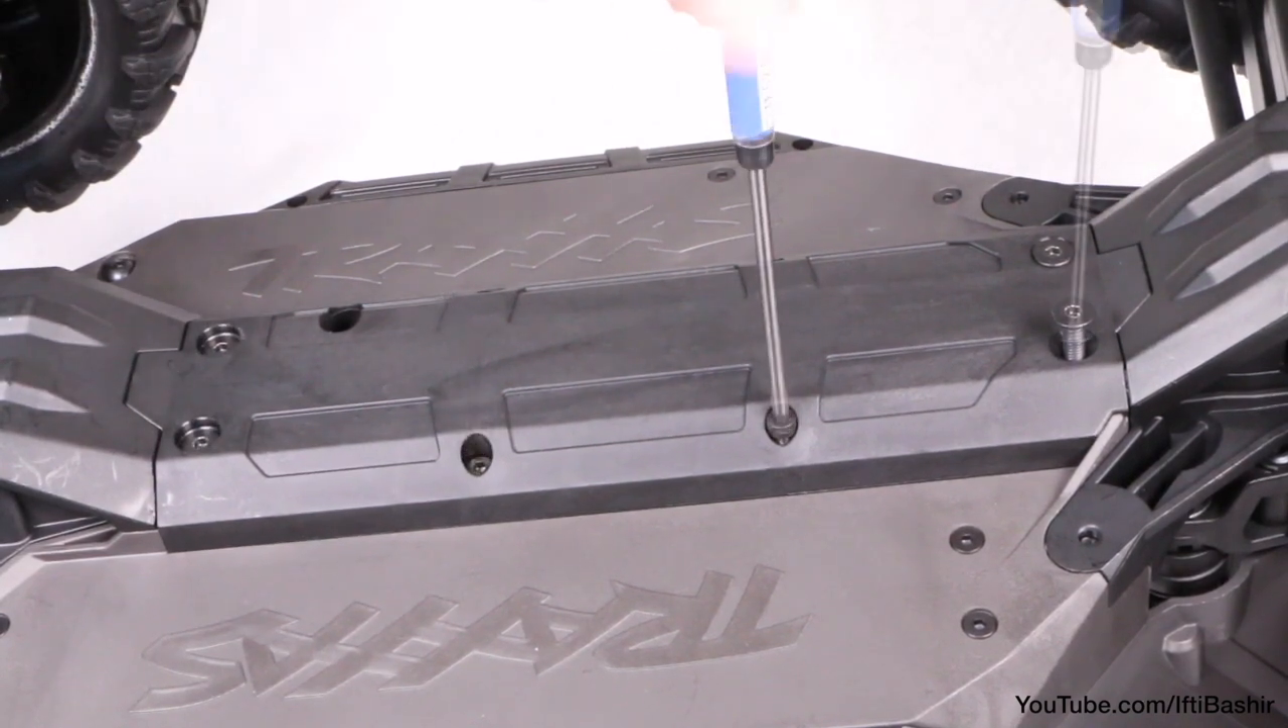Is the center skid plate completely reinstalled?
No.